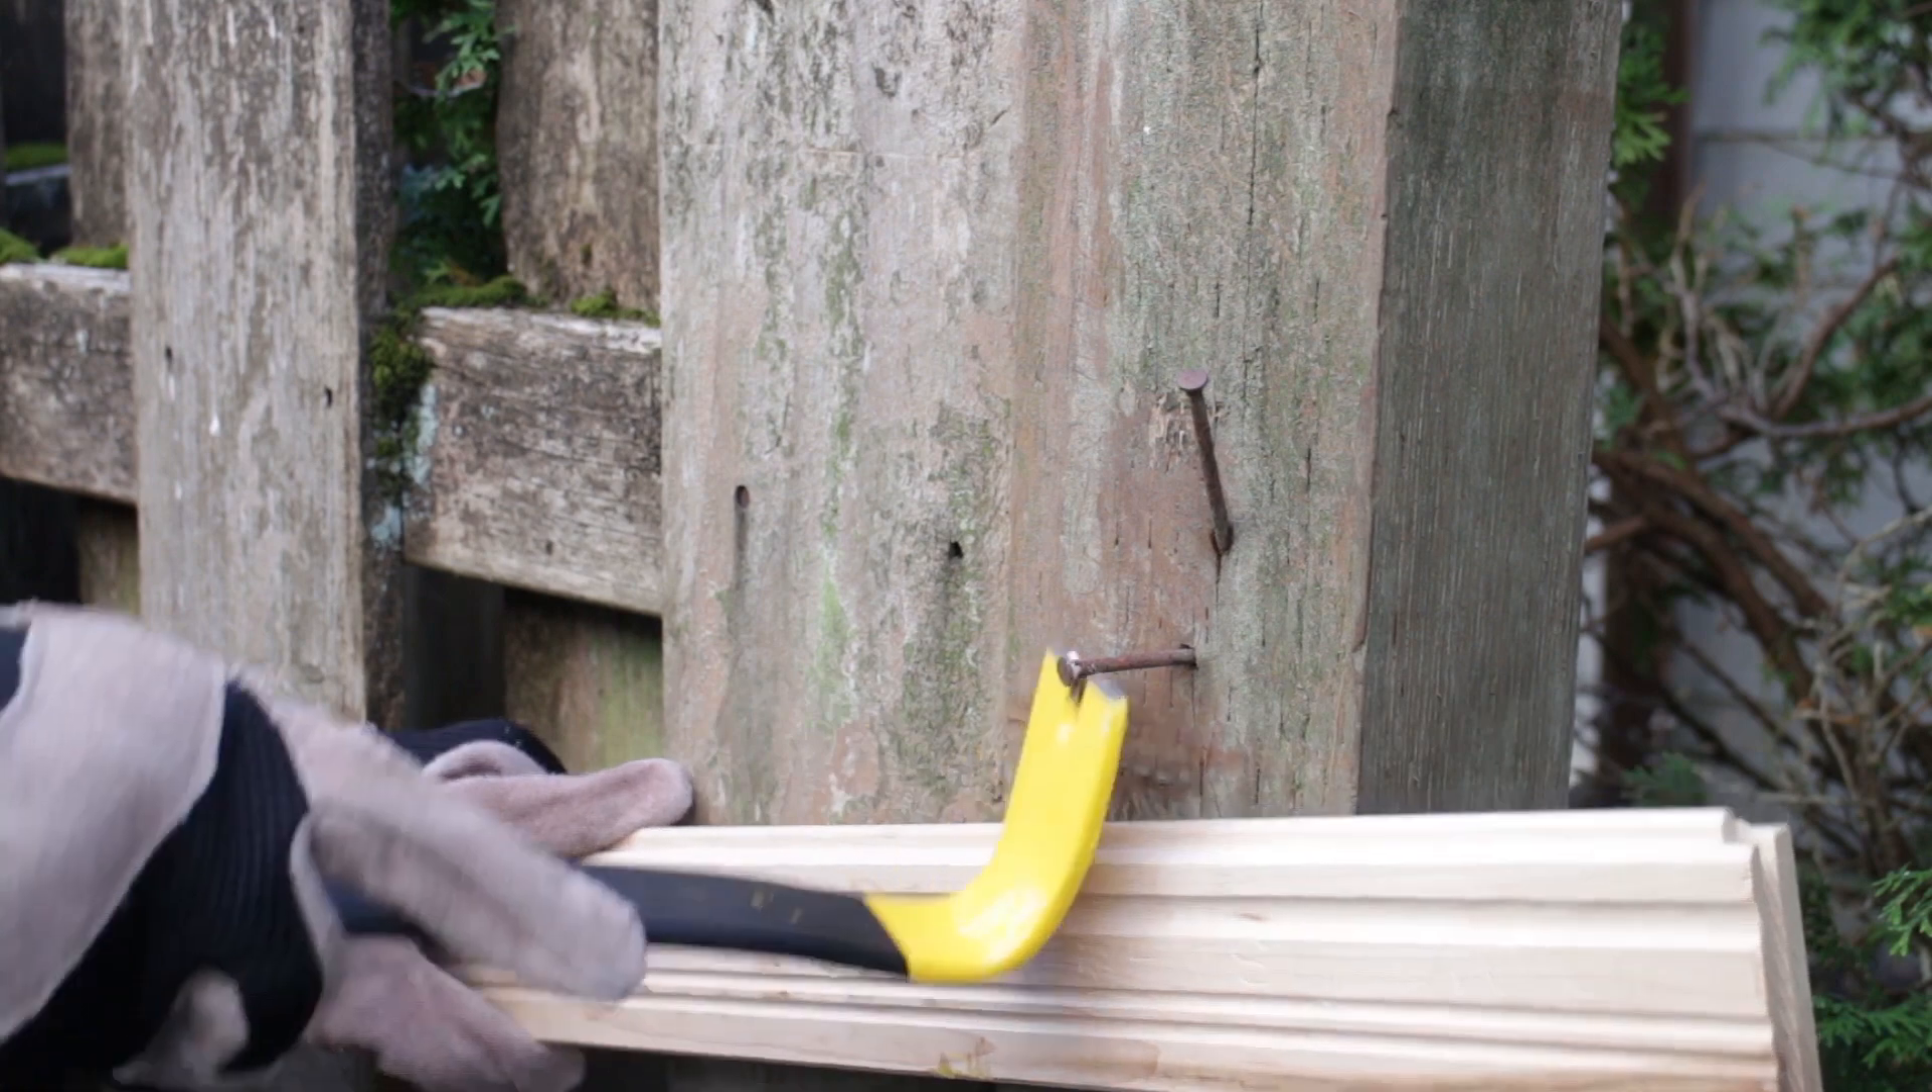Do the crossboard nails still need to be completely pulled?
Yes.